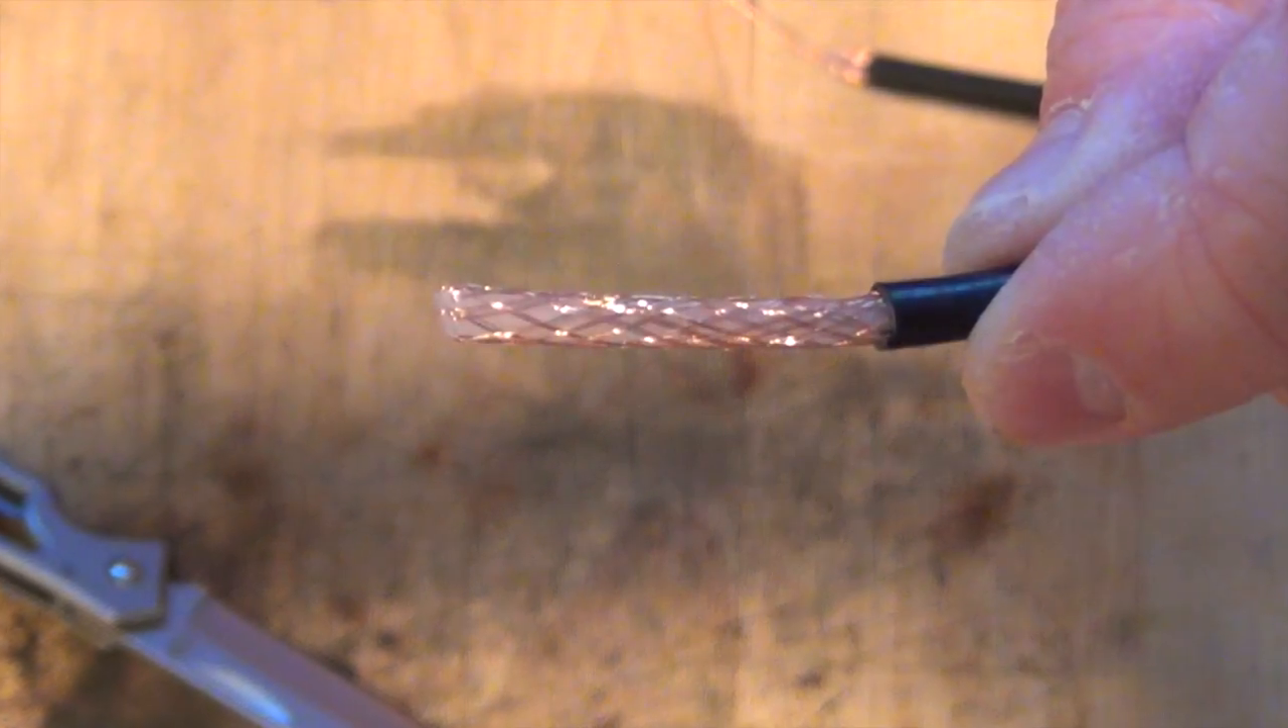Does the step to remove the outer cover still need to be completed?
No.